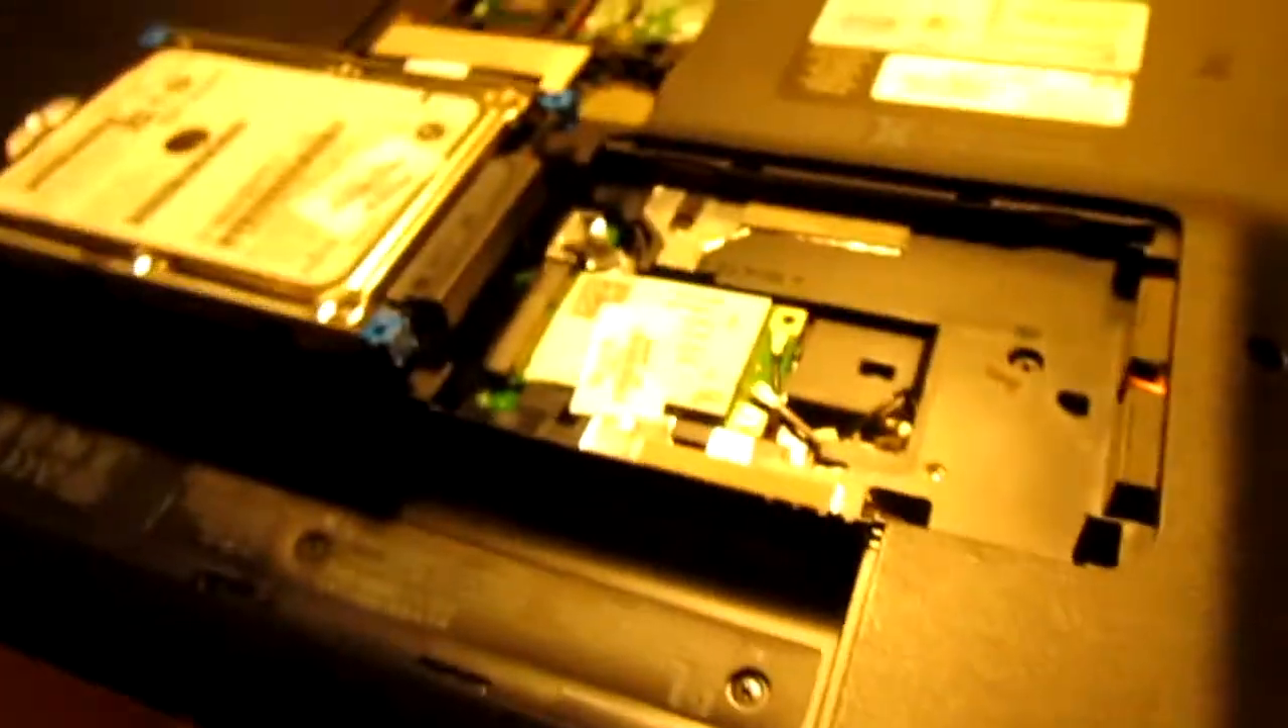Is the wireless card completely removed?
No.